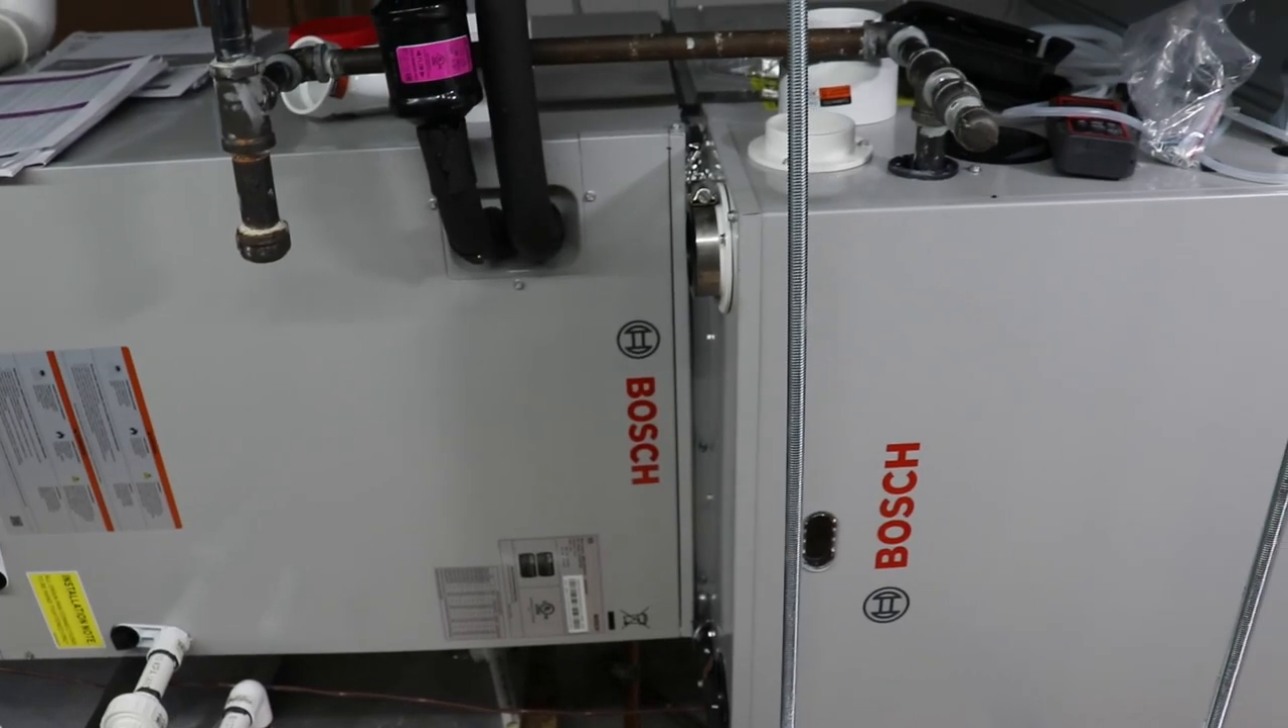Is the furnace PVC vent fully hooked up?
No.